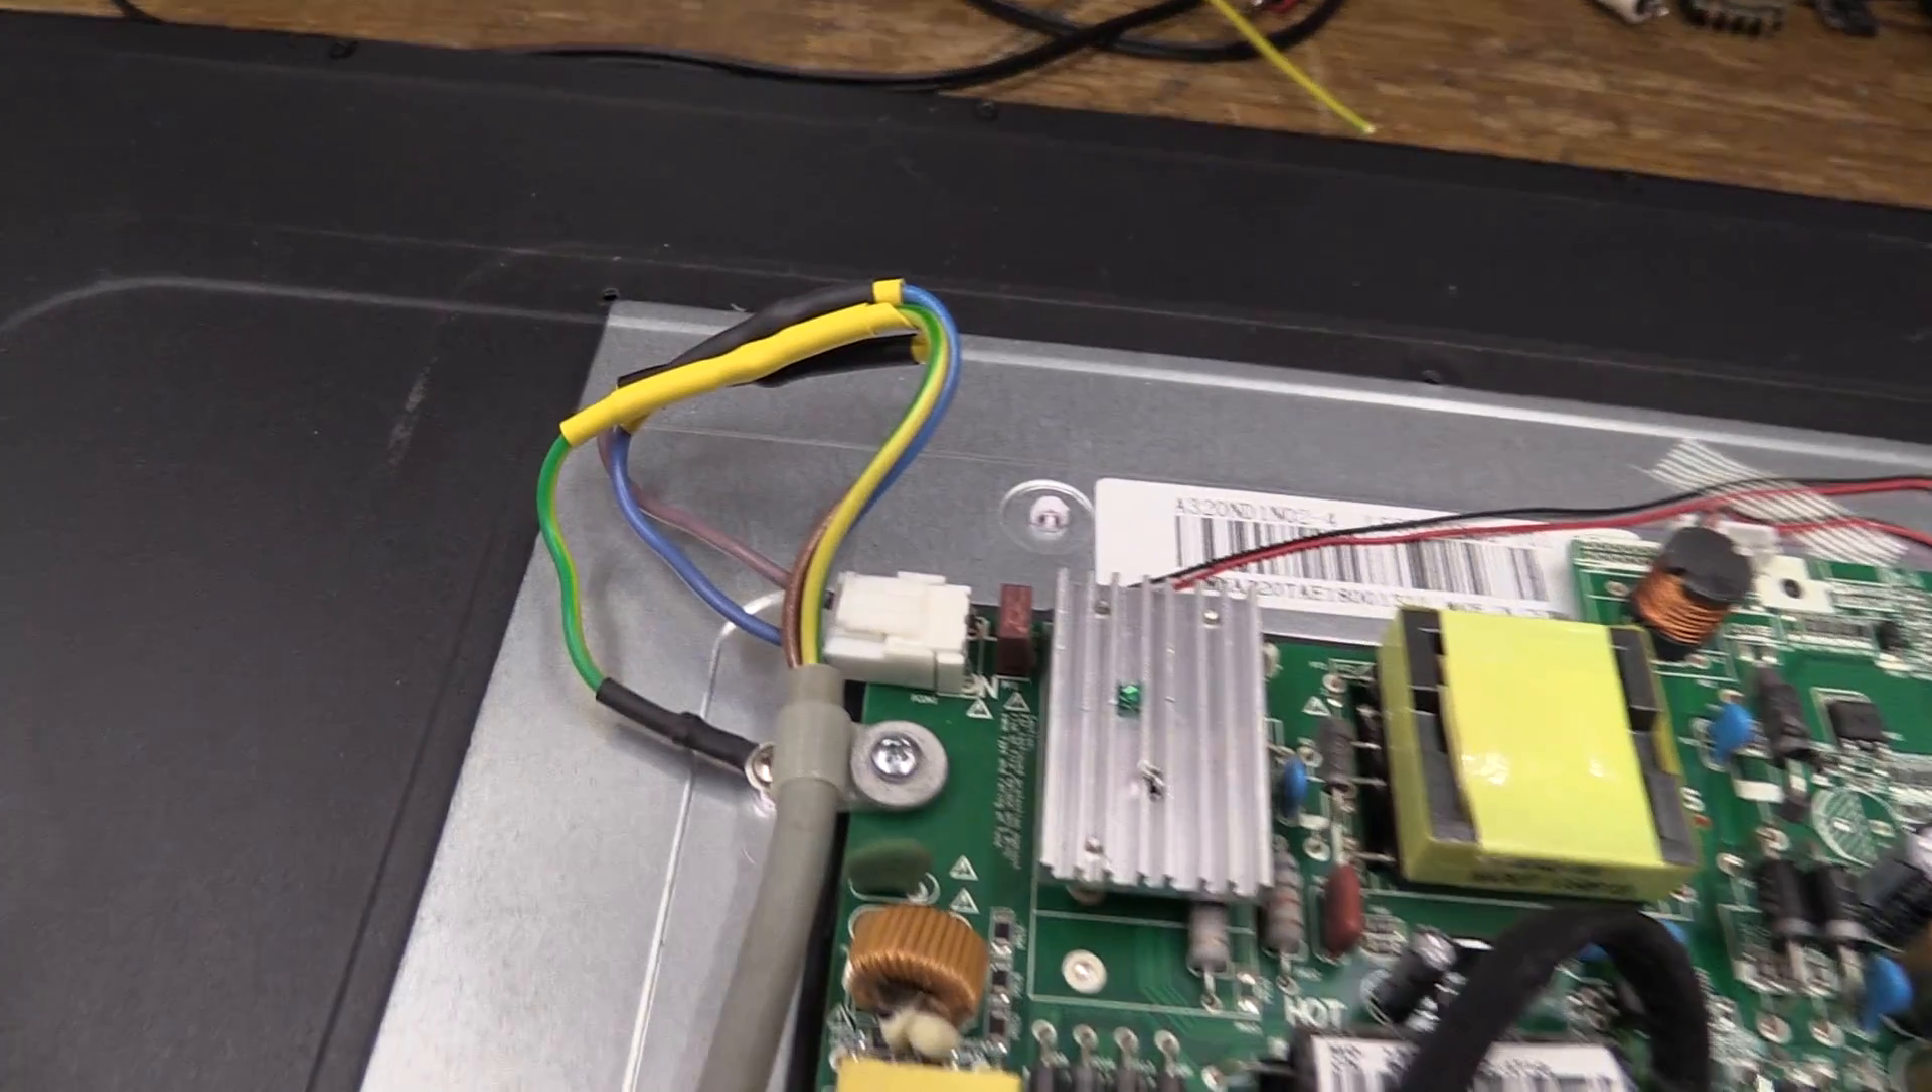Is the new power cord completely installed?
Yes.